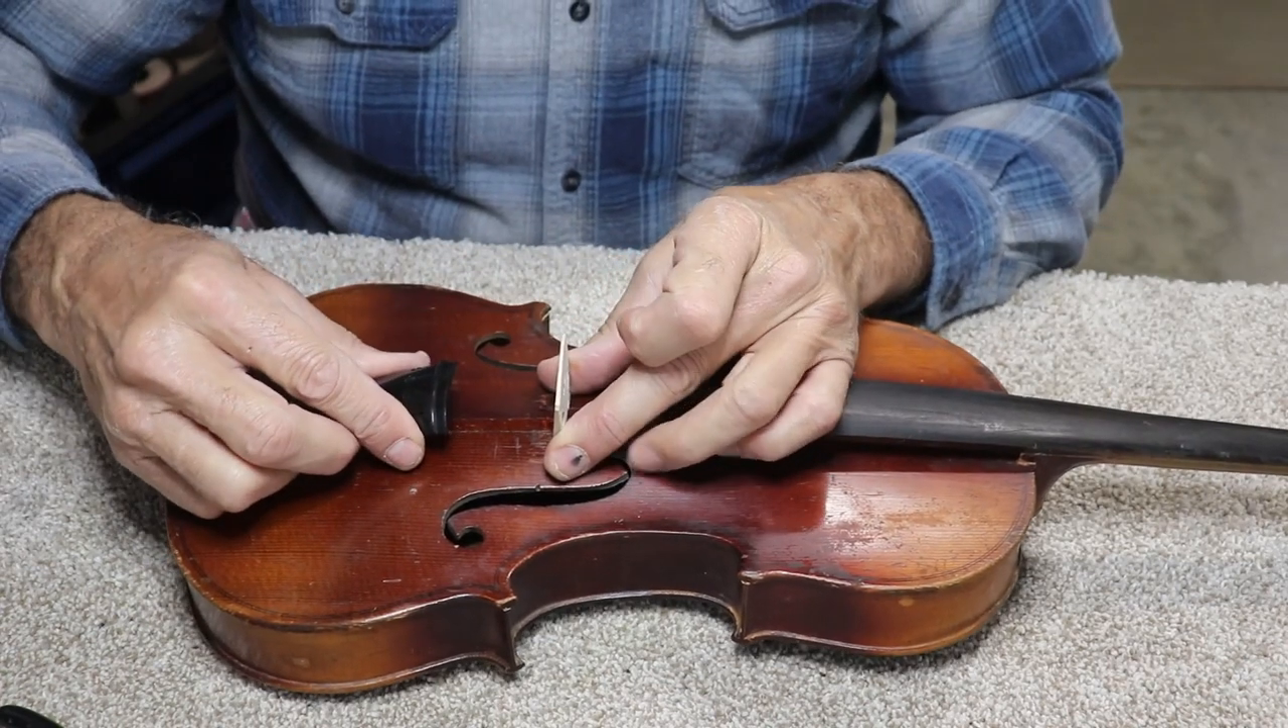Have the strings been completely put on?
No.